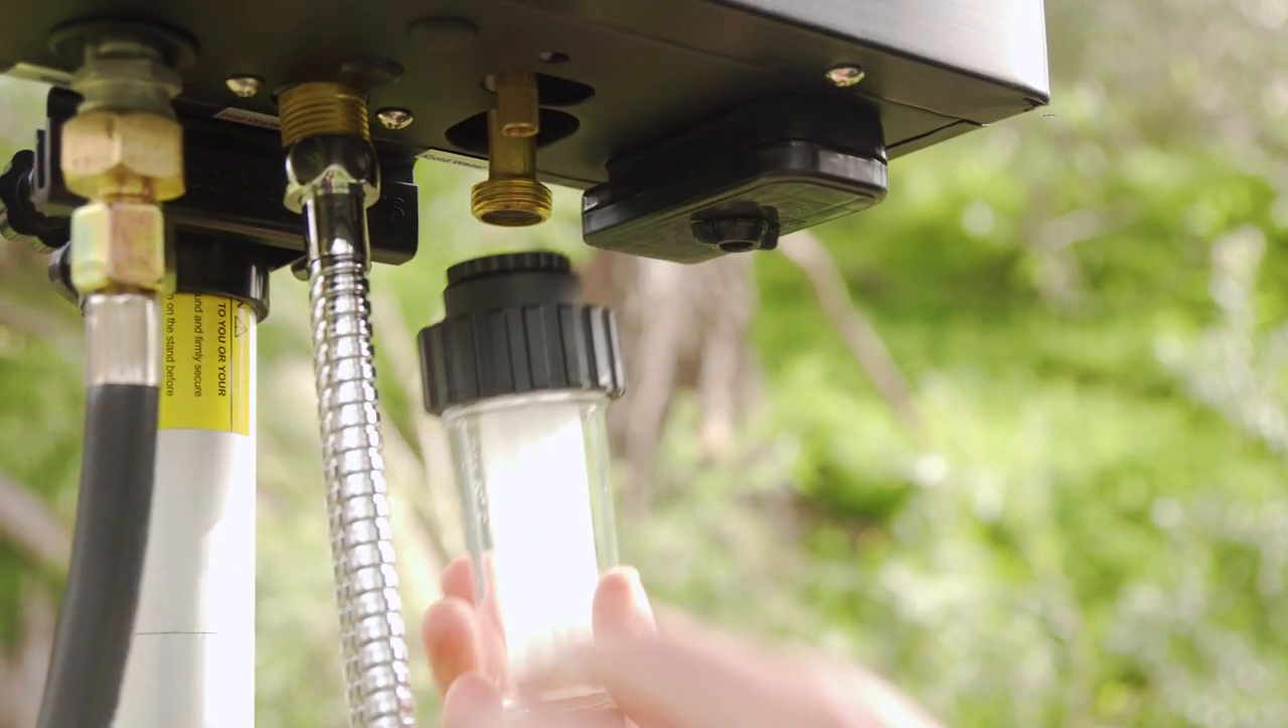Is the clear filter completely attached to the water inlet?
No.